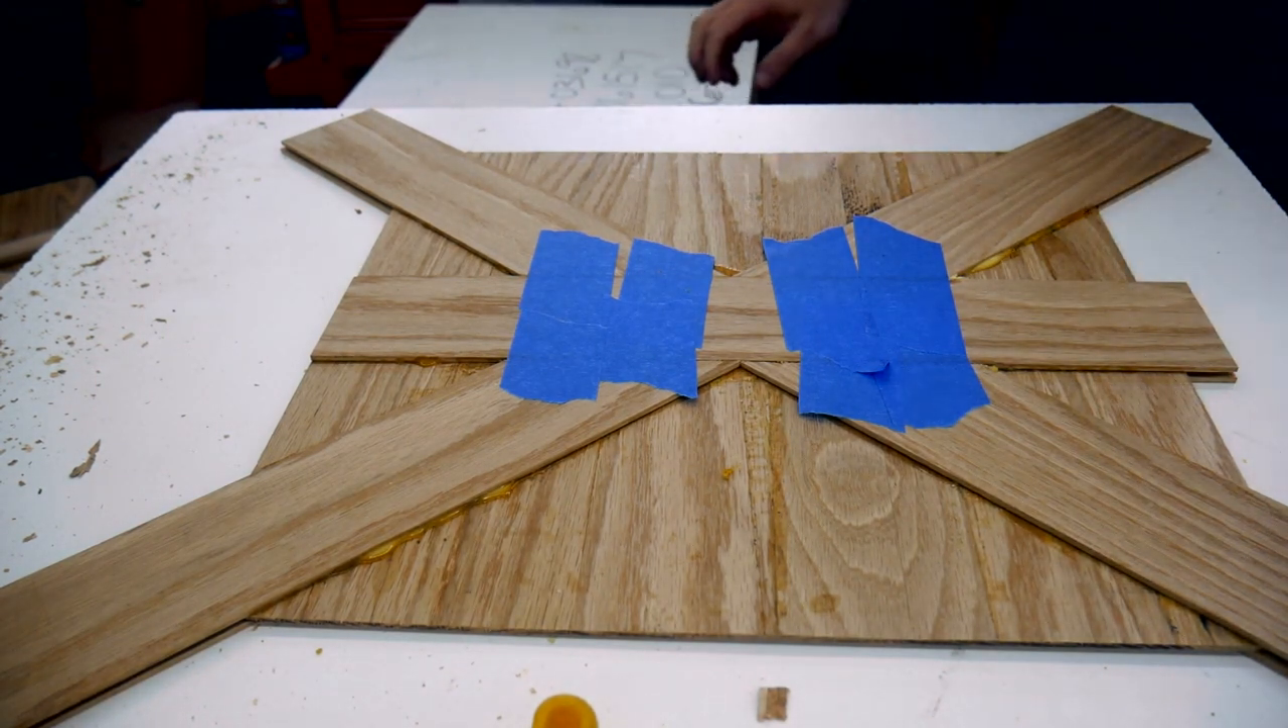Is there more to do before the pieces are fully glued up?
No.